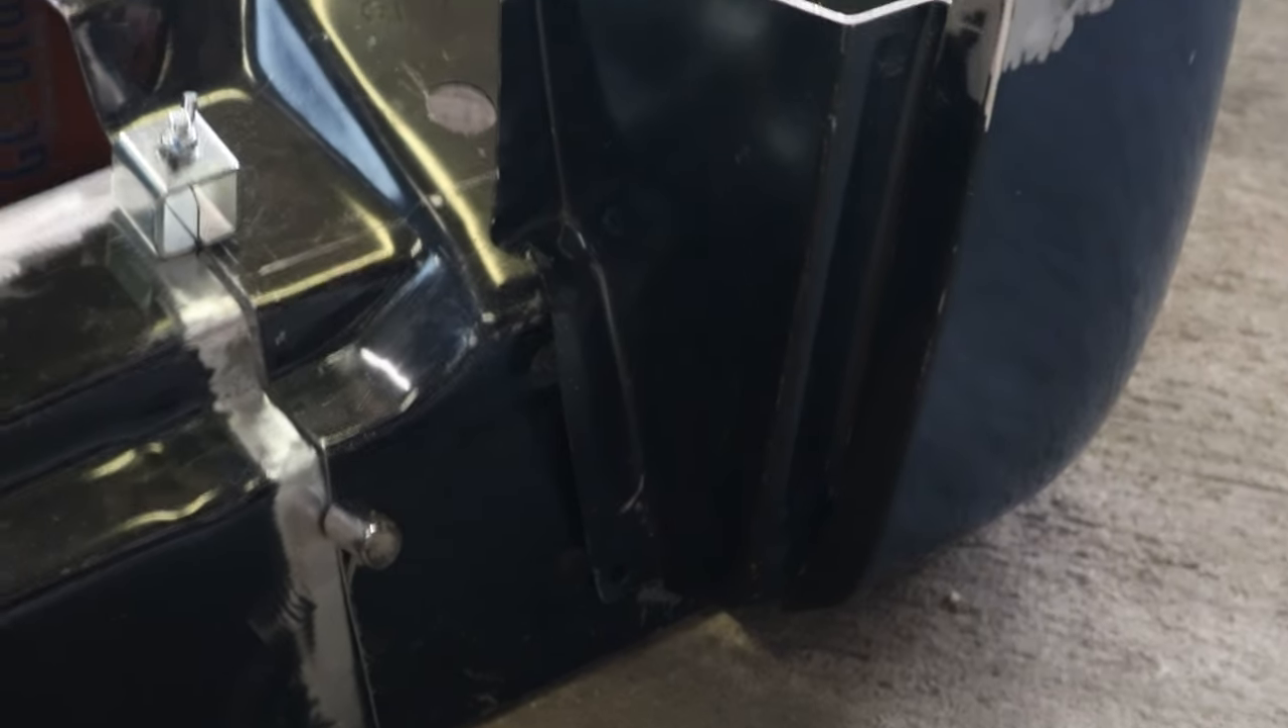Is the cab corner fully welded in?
No.